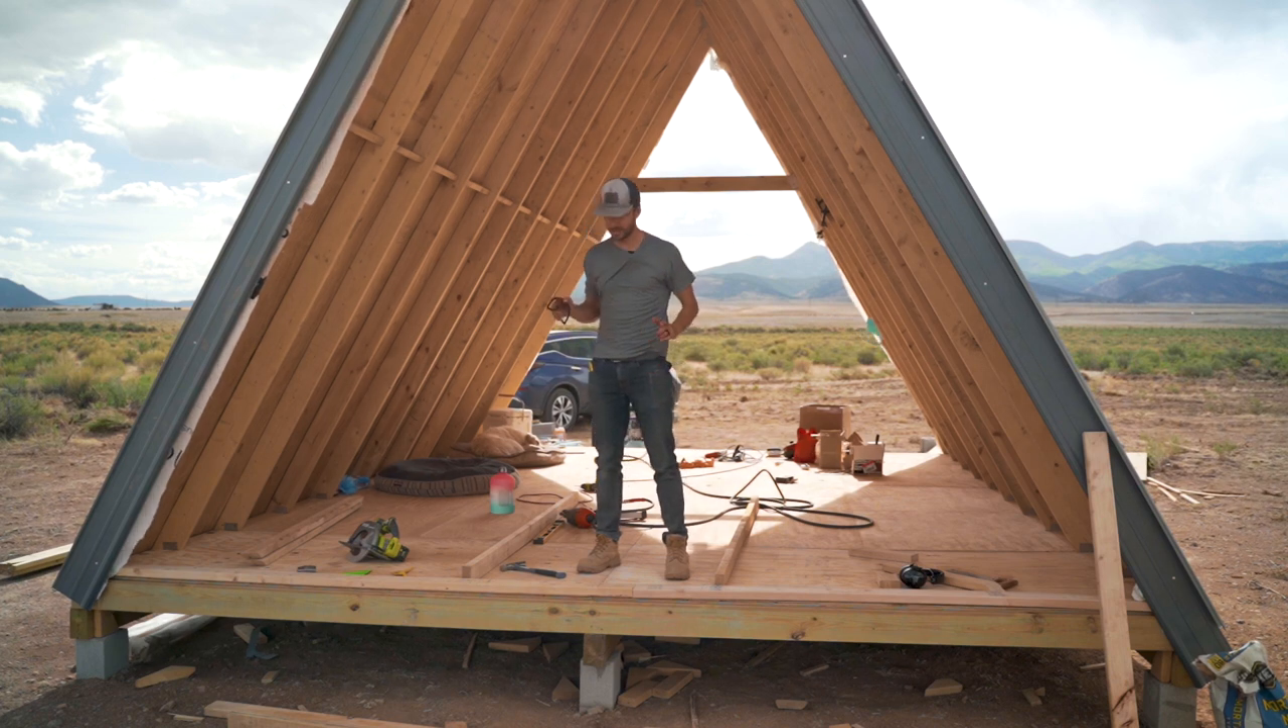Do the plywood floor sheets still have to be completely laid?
No.